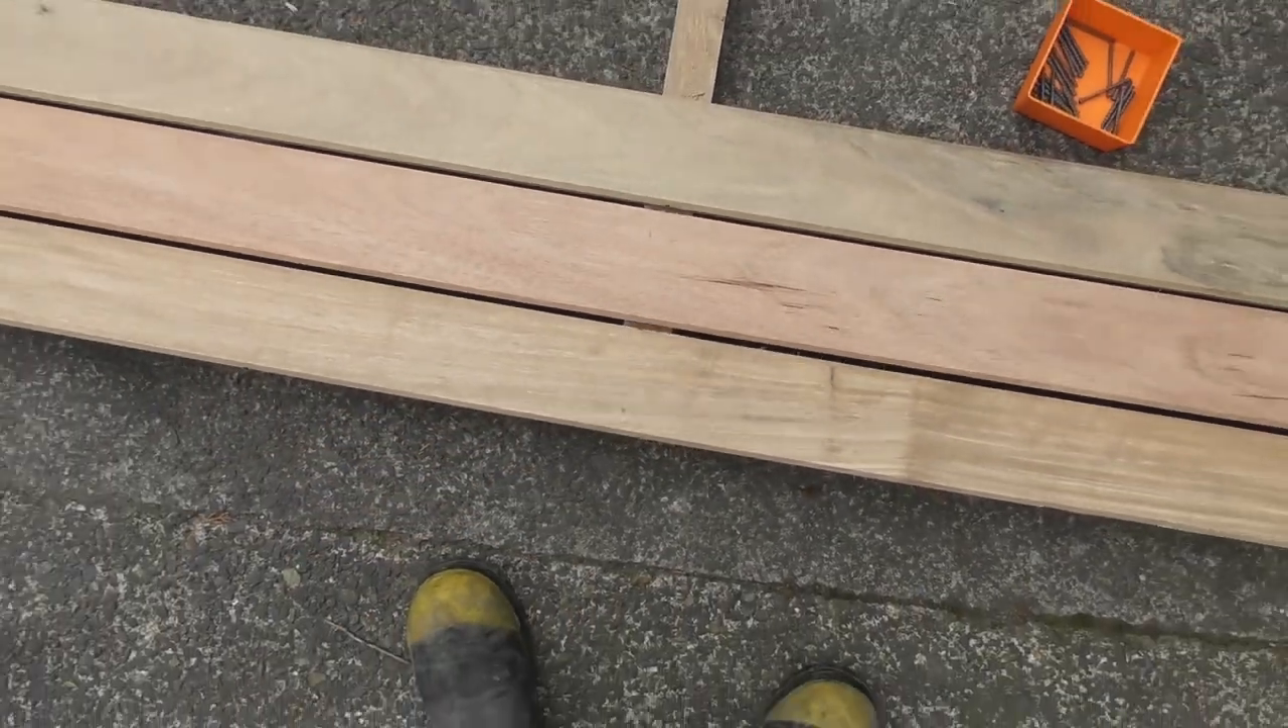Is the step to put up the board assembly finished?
No.